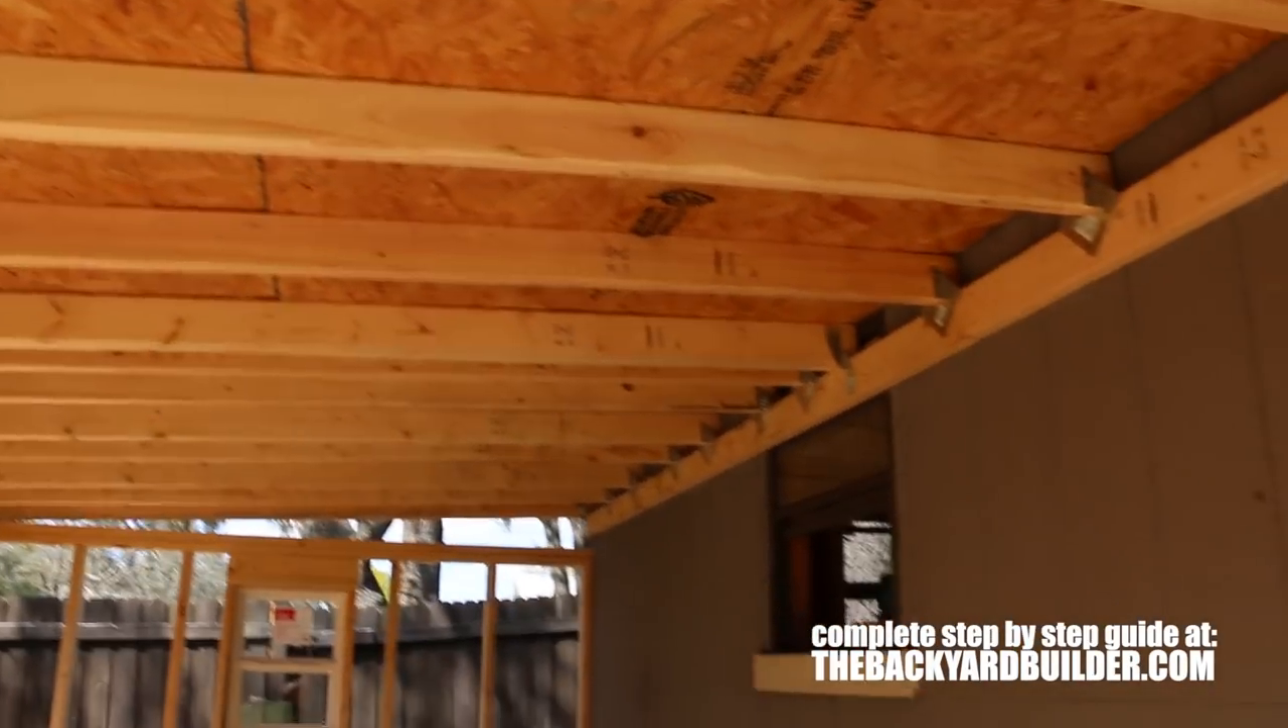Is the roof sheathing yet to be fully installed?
No.